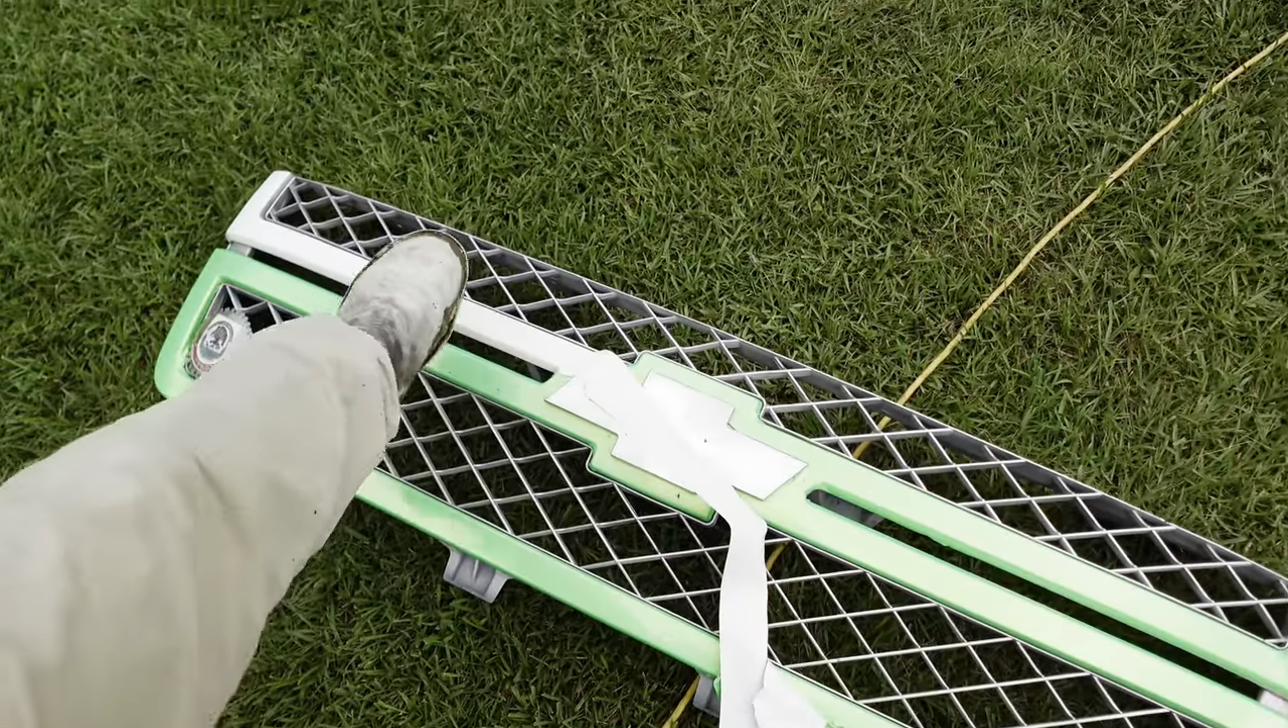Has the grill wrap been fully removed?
No.